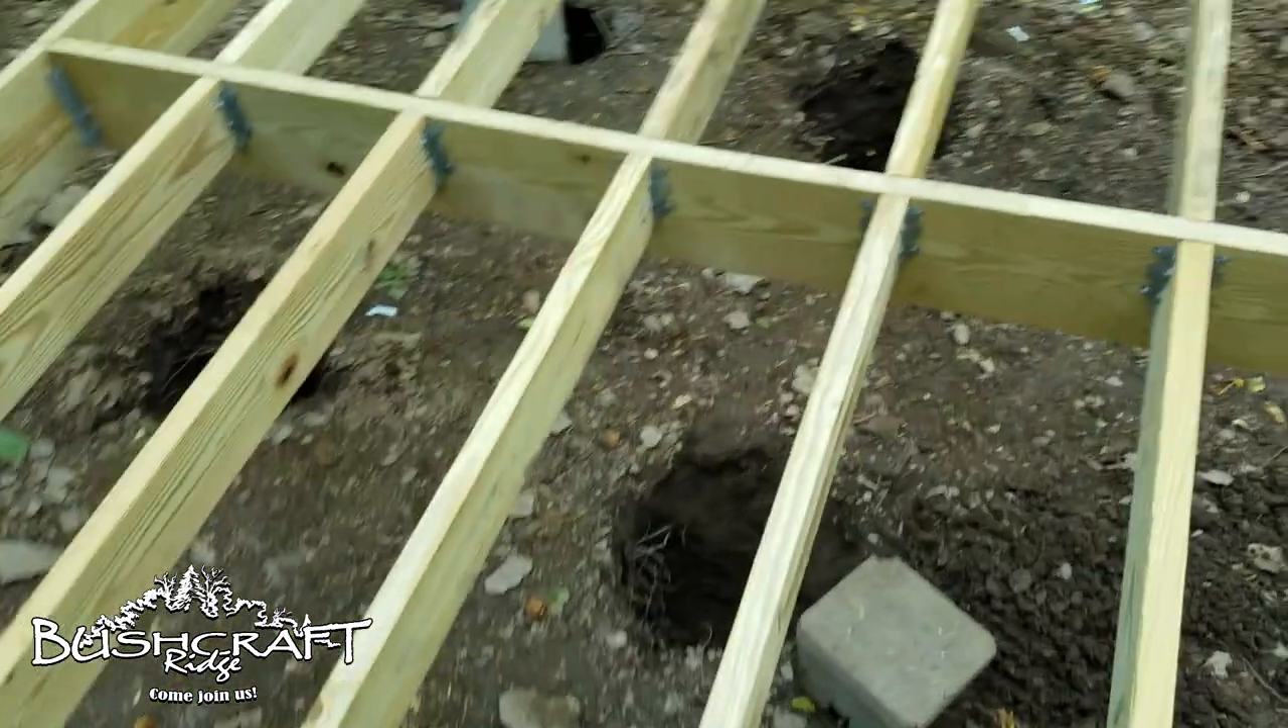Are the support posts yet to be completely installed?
Yes.